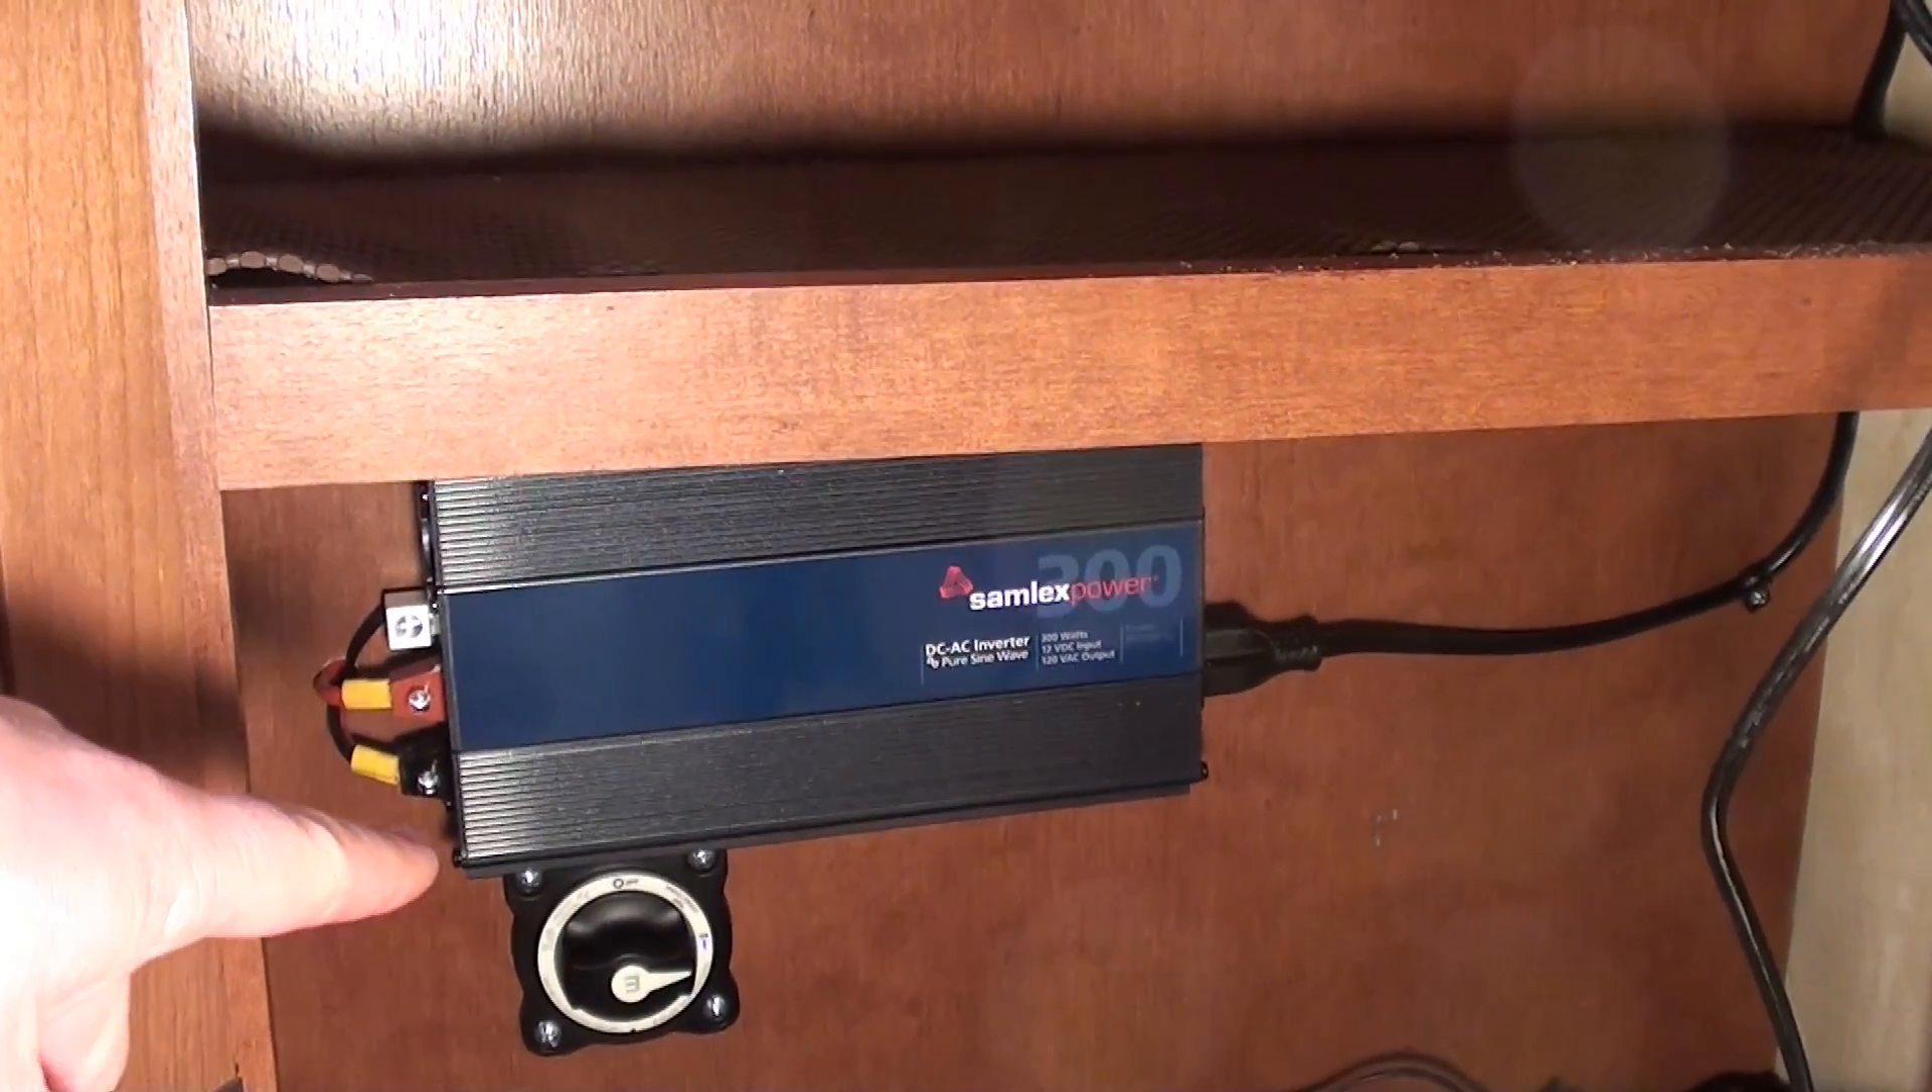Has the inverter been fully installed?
Yes.